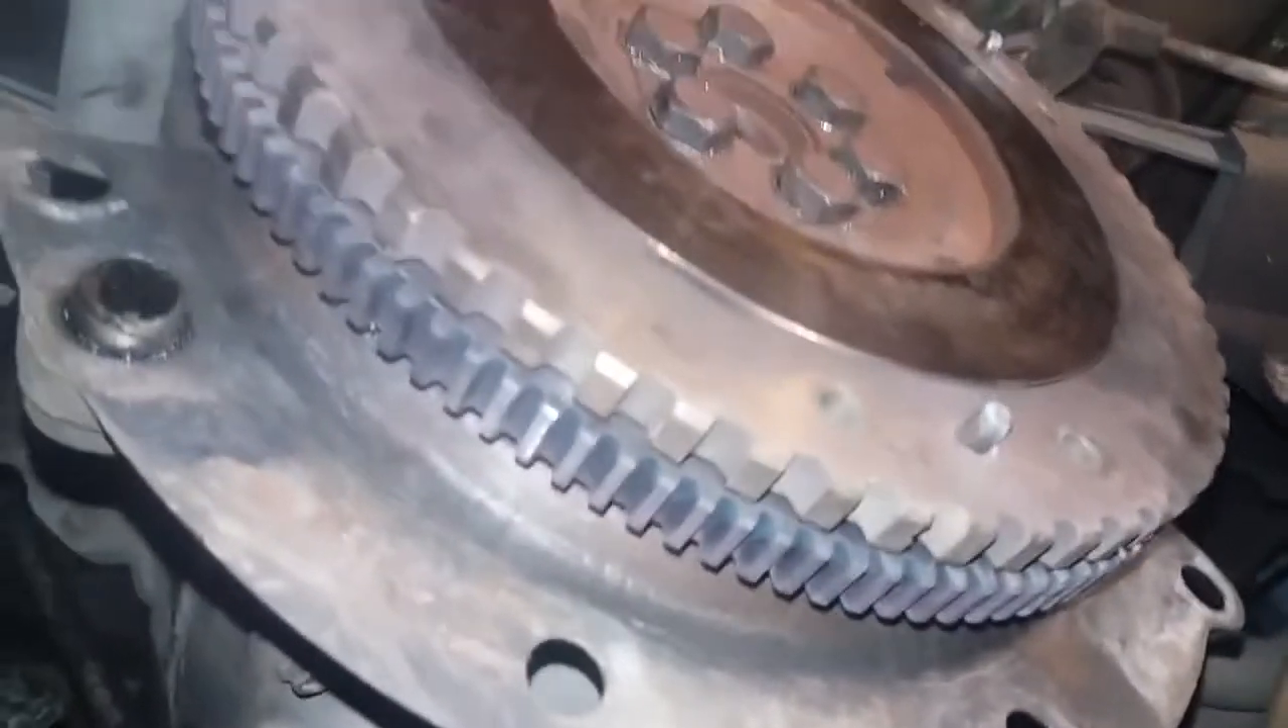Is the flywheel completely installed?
Yes.